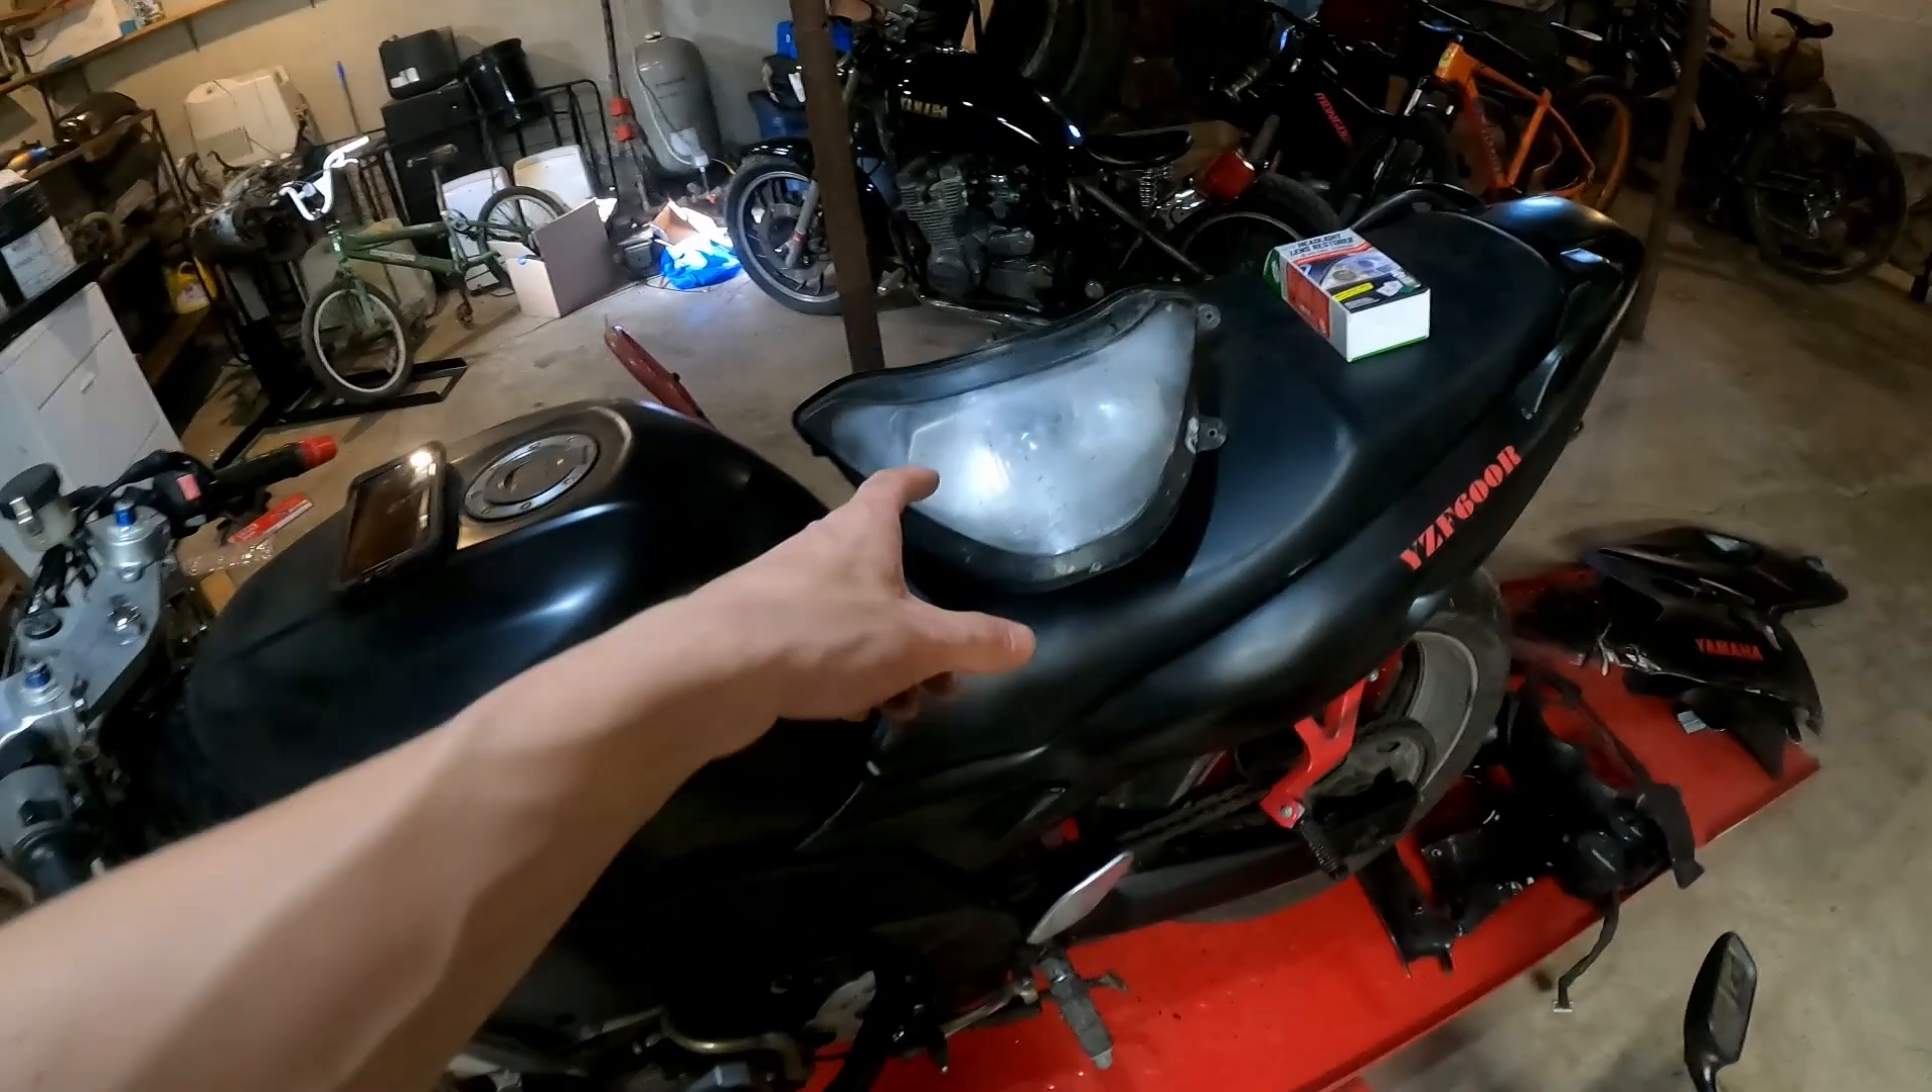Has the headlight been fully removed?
Yes.